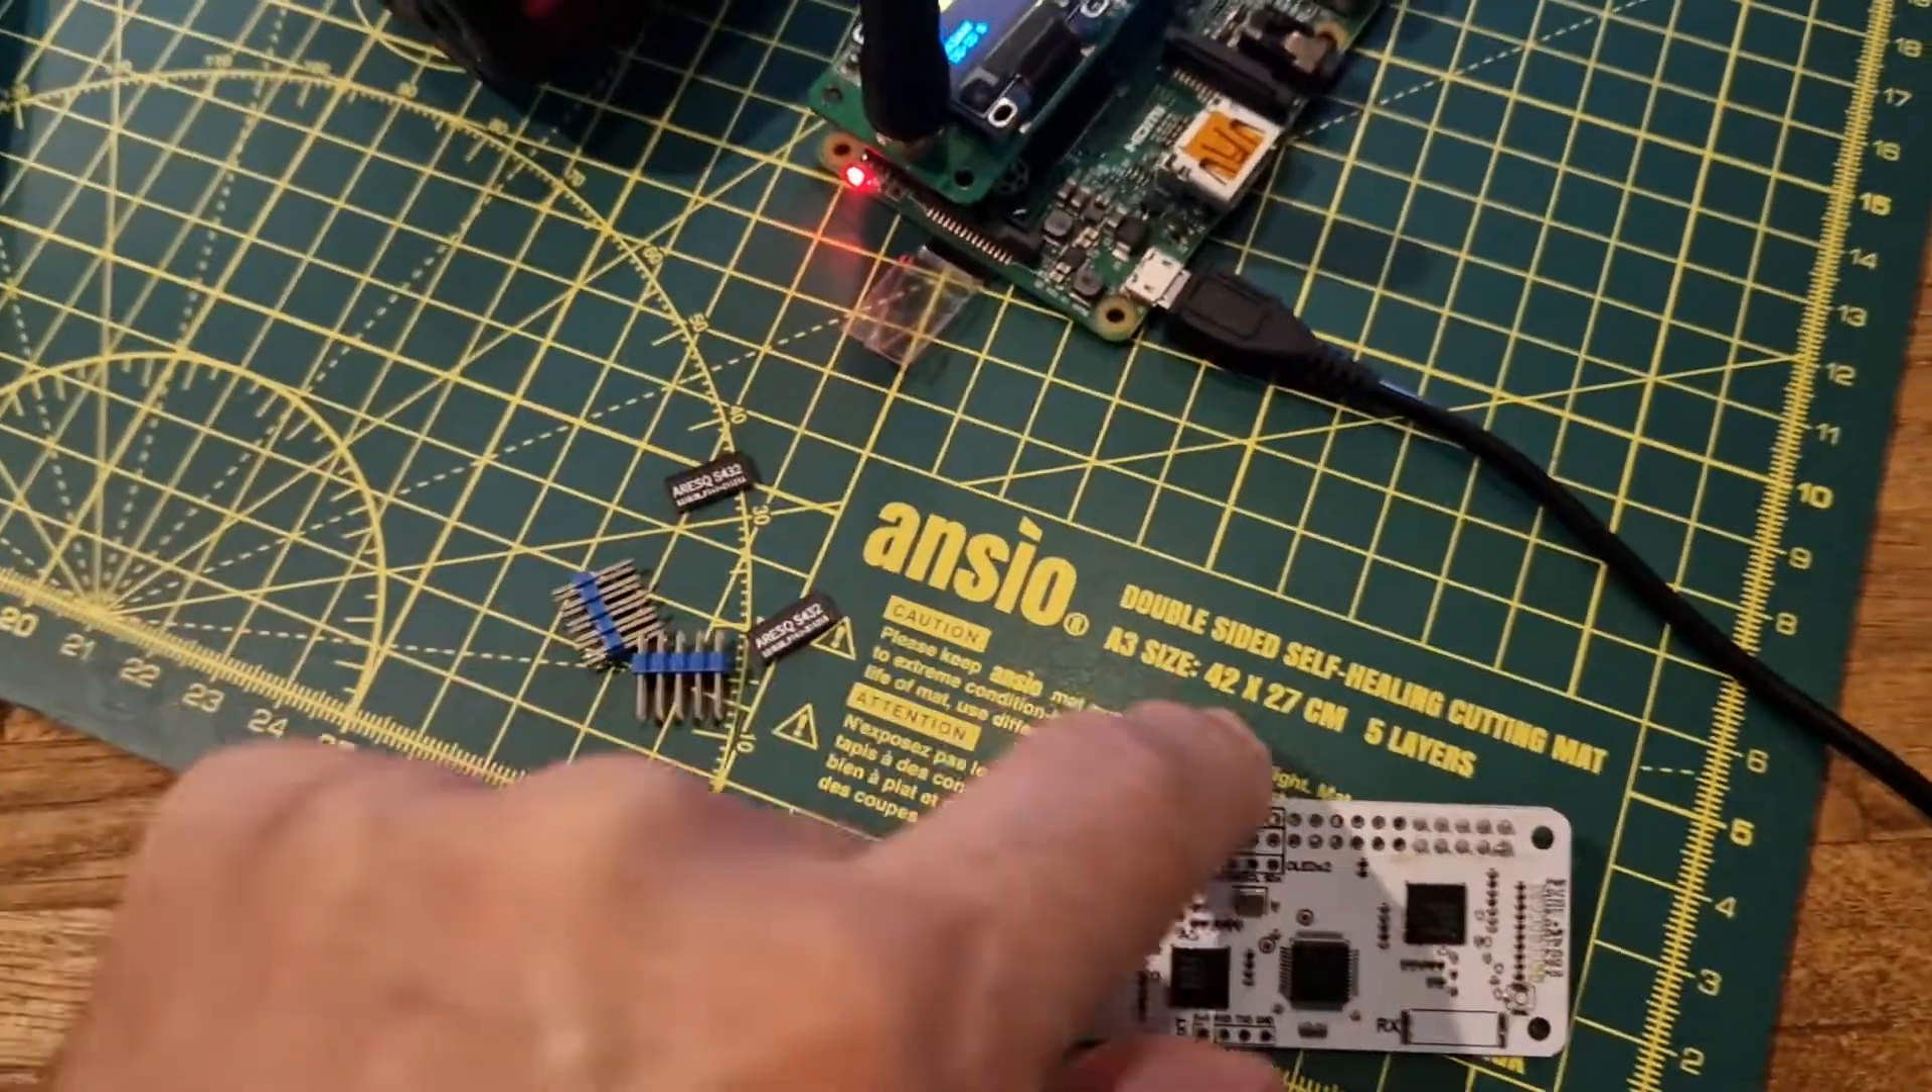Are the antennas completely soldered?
No.